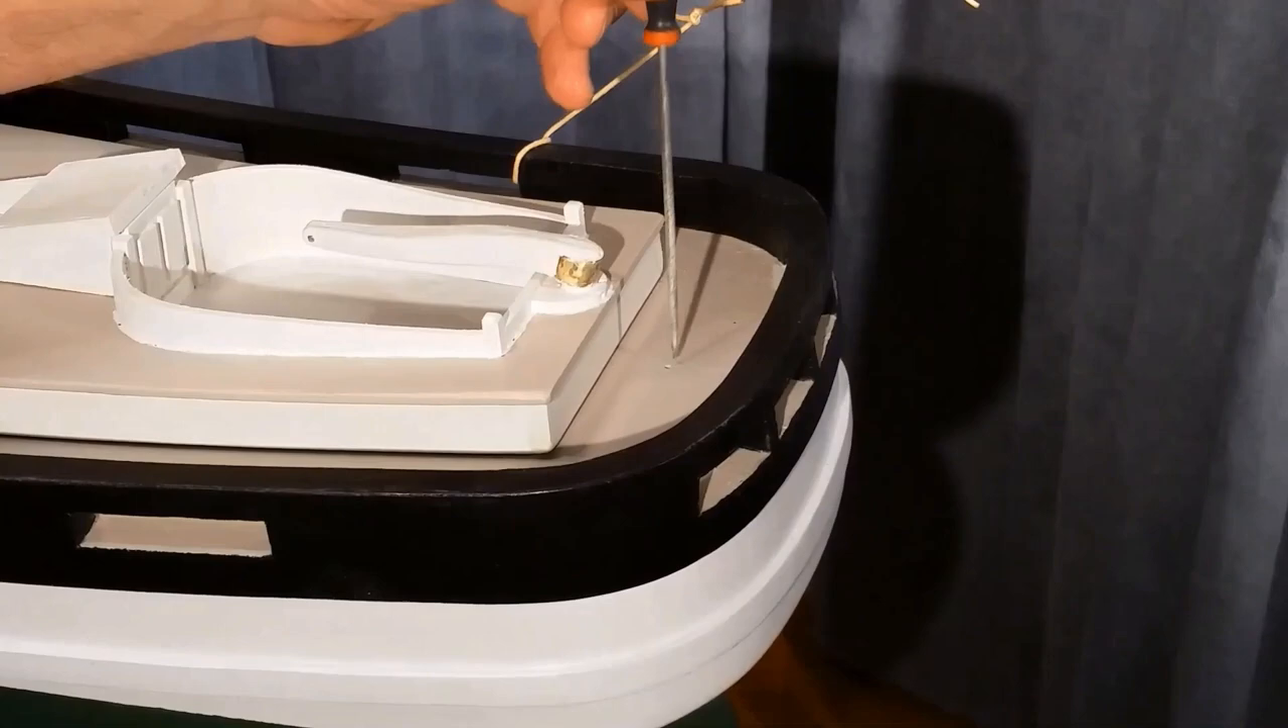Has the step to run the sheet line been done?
No.